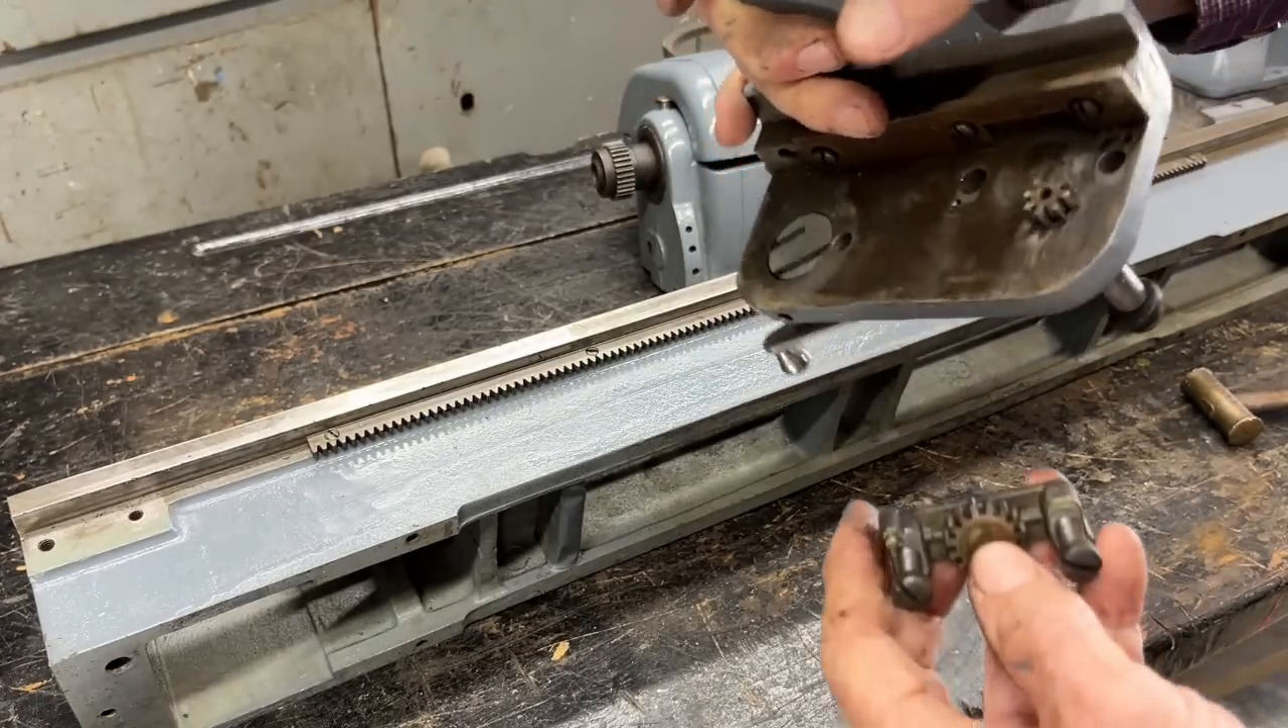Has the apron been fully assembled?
No.